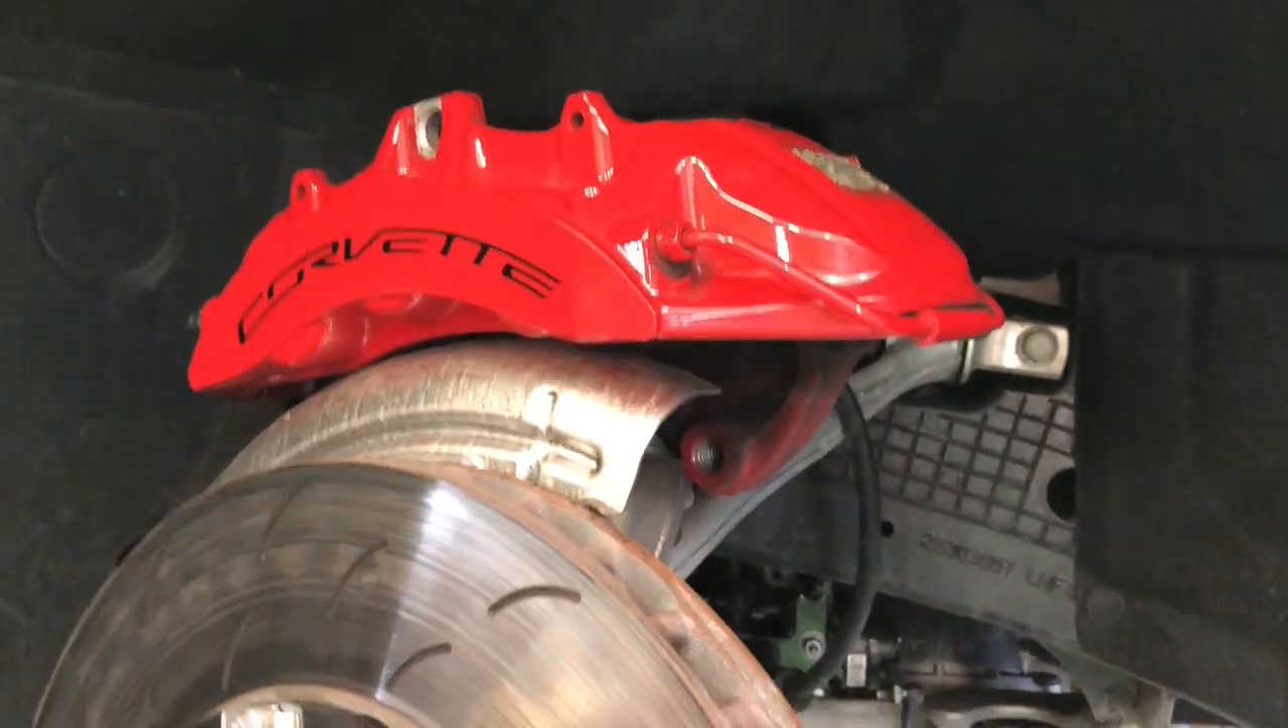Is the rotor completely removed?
No.